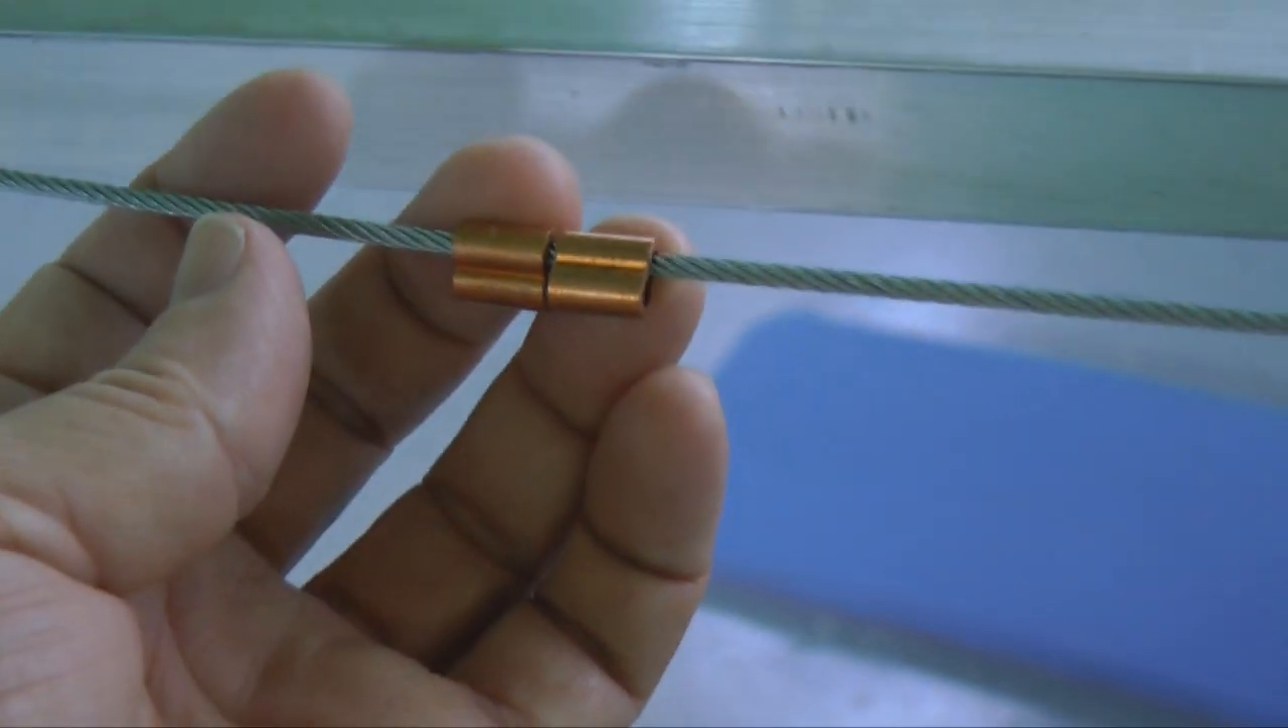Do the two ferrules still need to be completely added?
No.